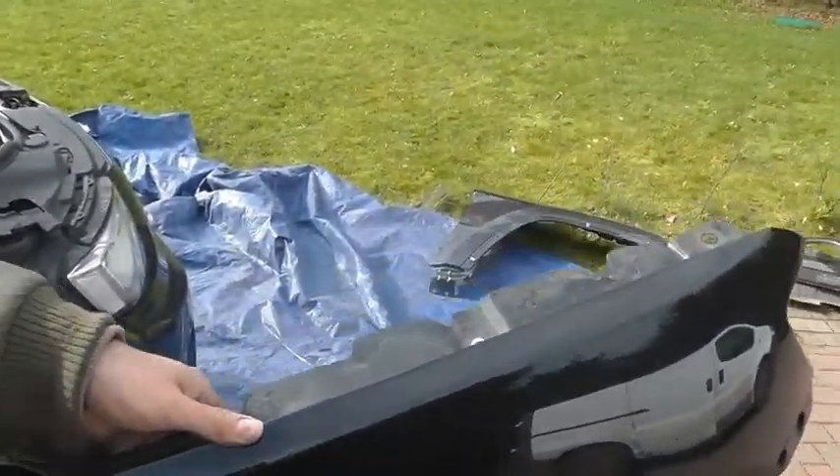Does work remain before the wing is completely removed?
No.